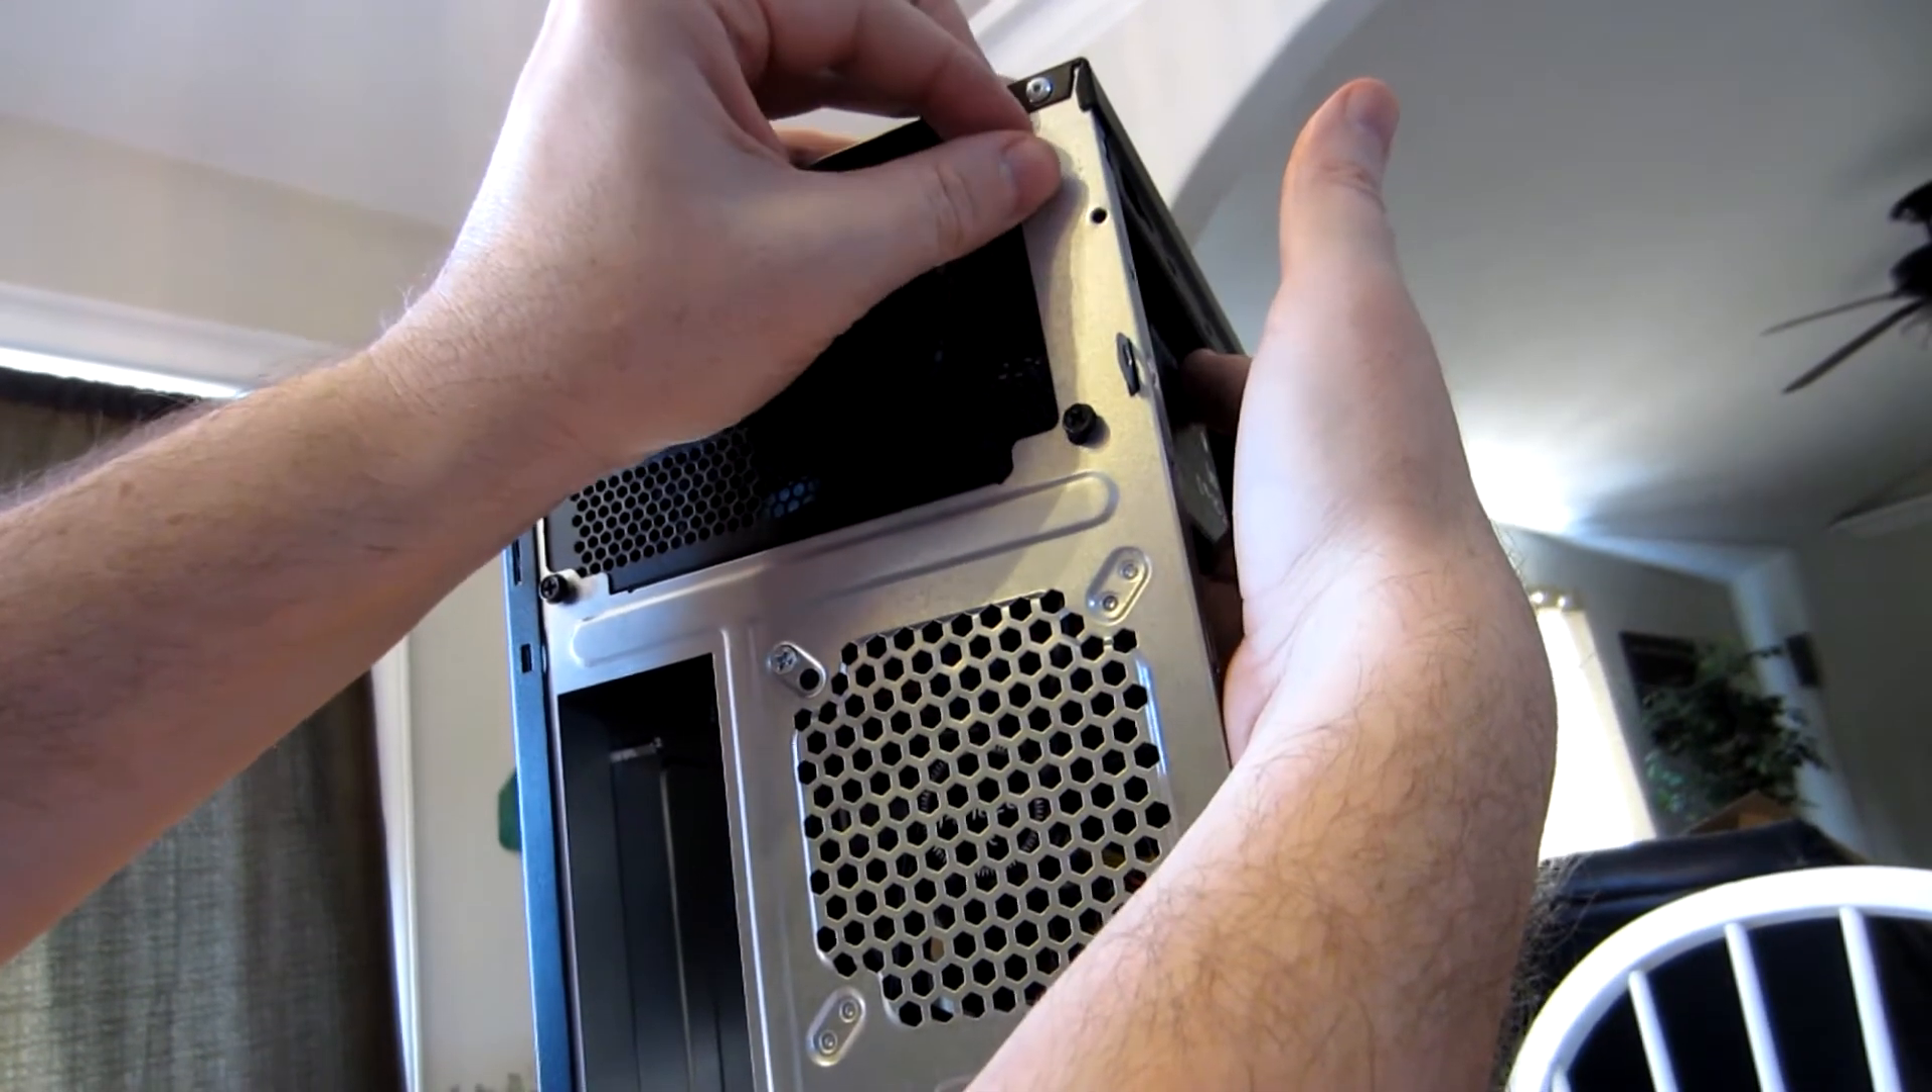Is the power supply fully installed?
No.